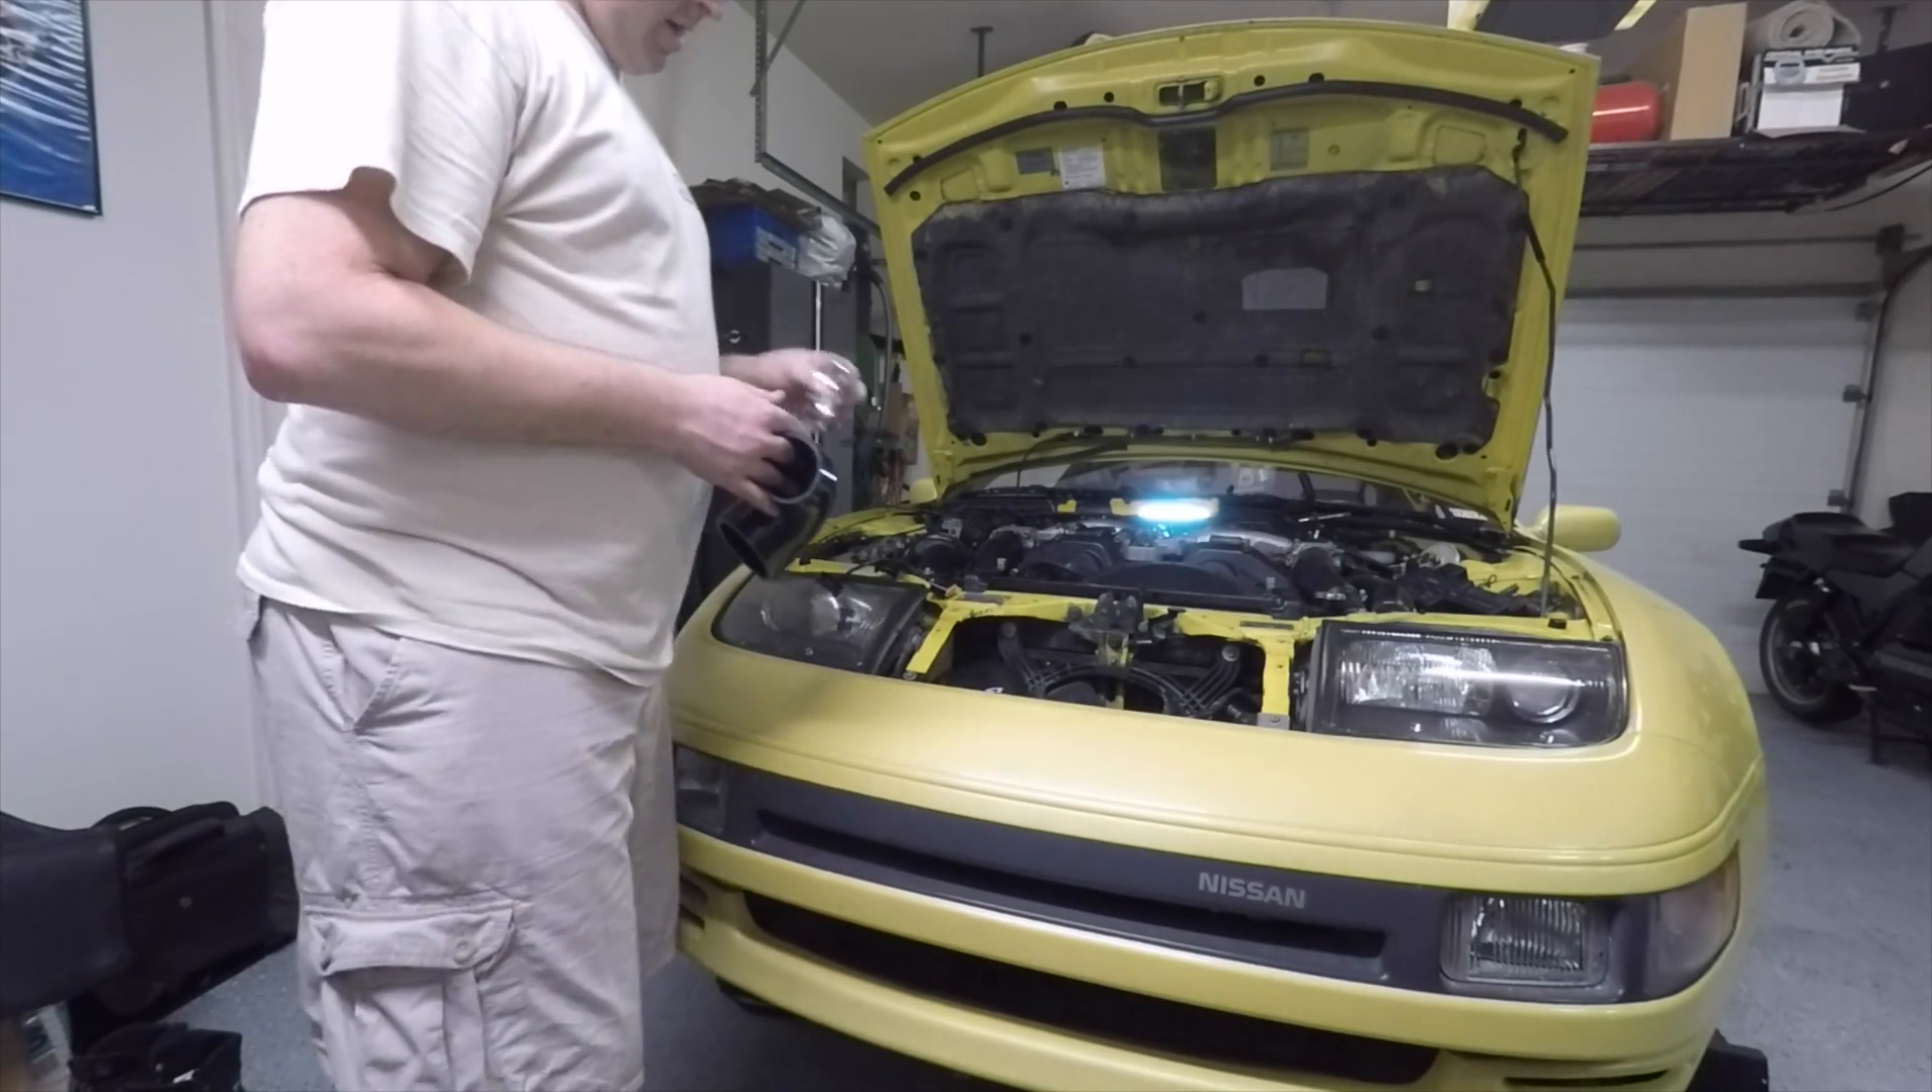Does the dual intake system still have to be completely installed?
Yes.